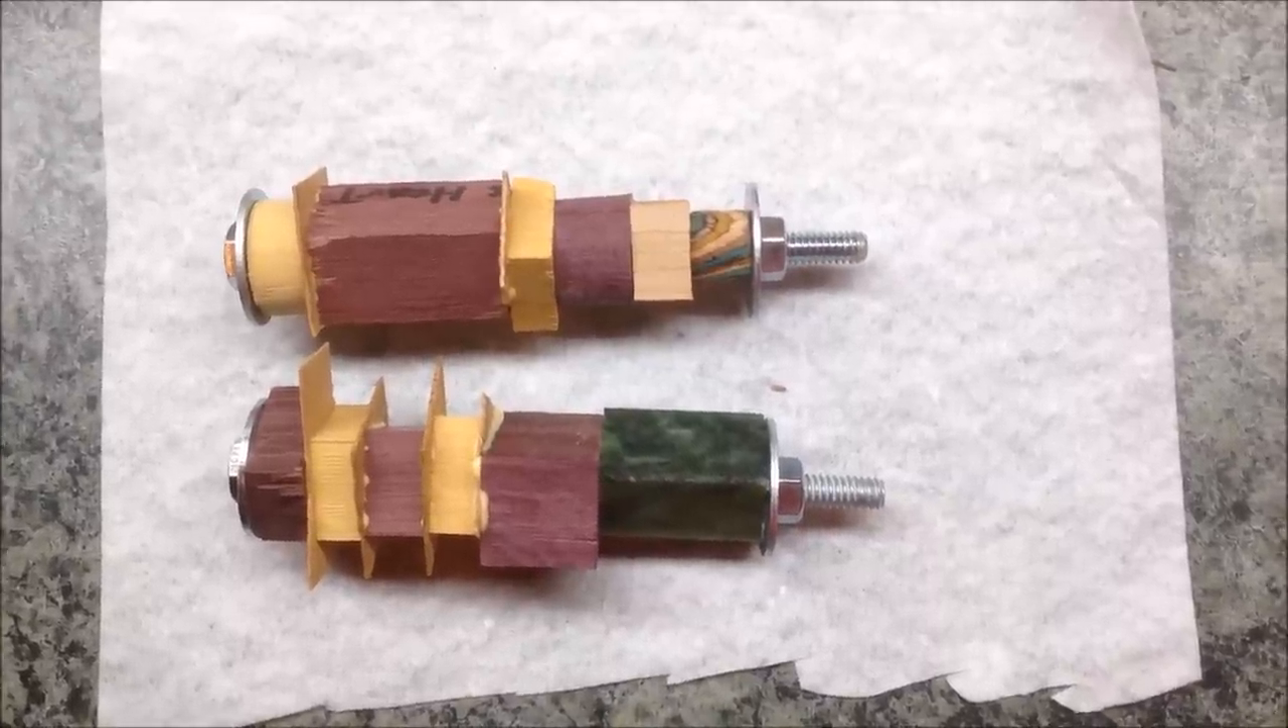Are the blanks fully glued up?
Yes.